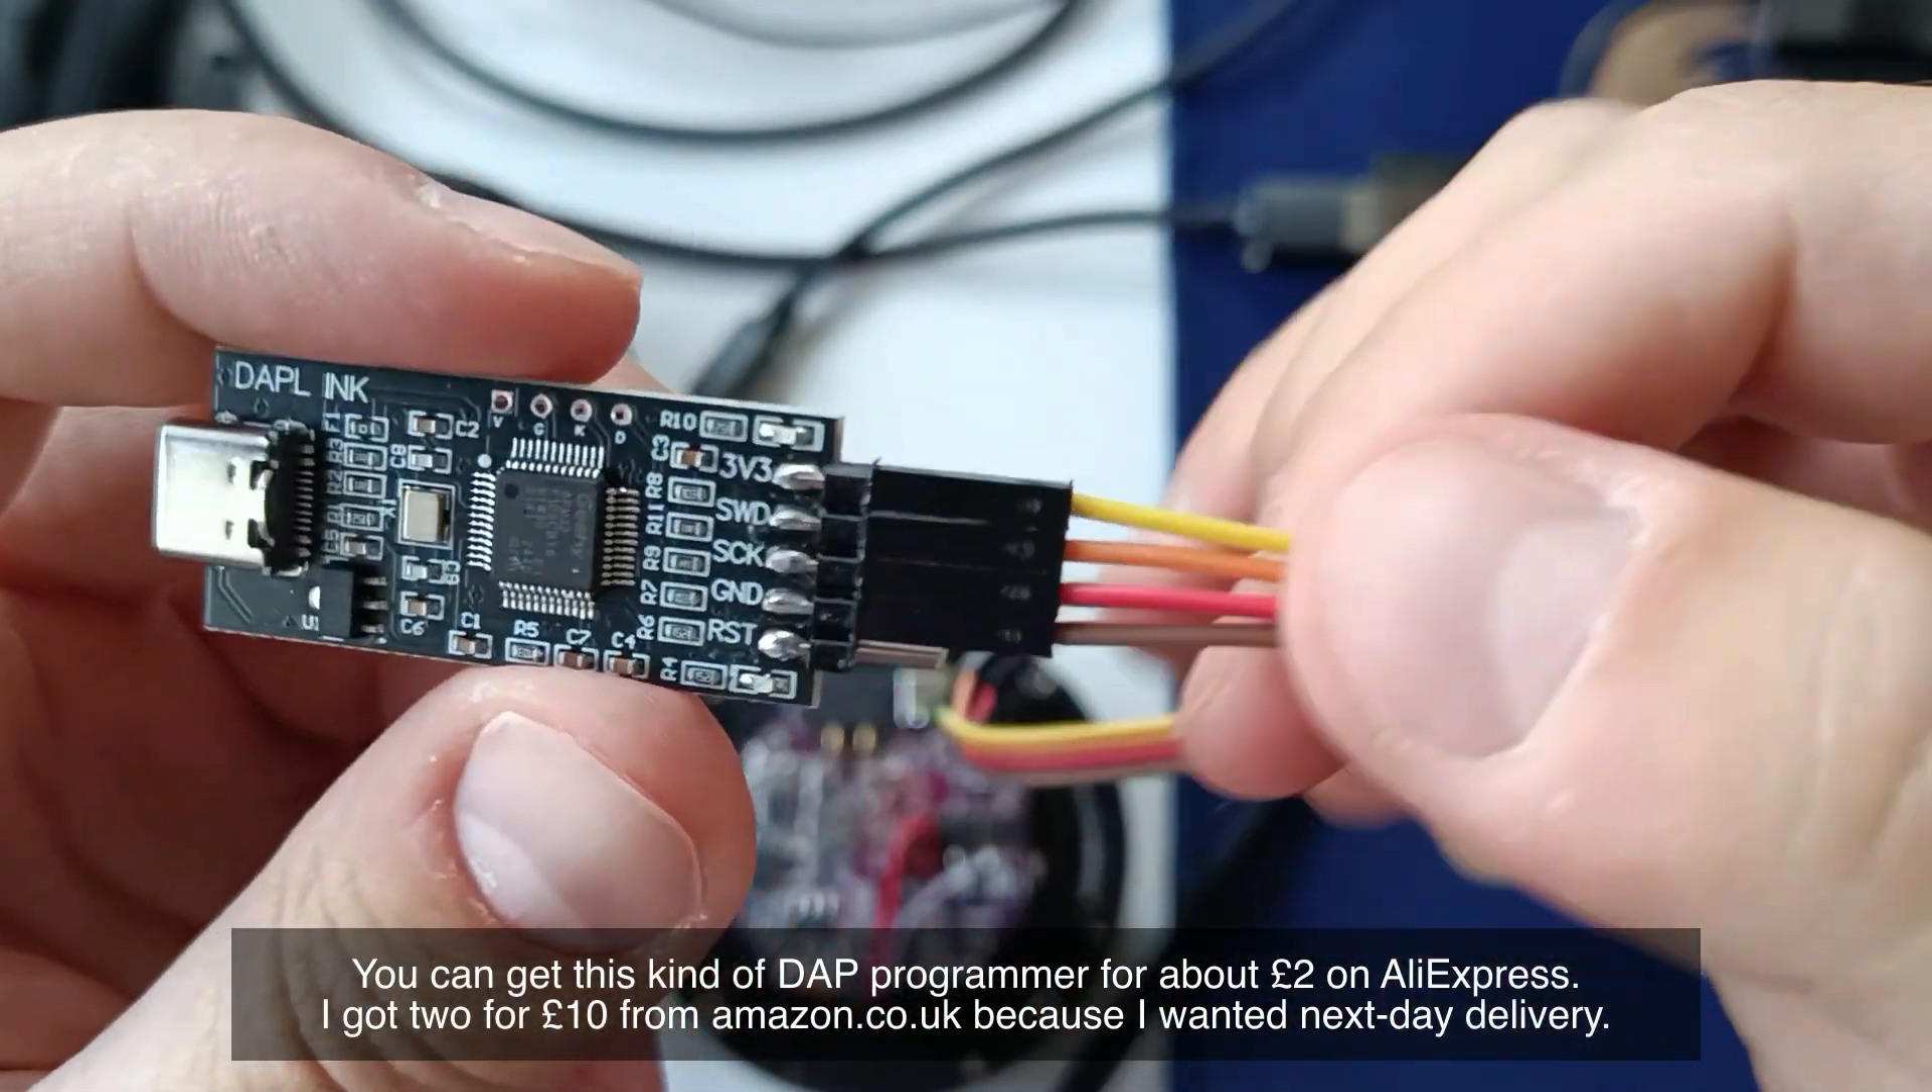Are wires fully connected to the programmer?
Yes.